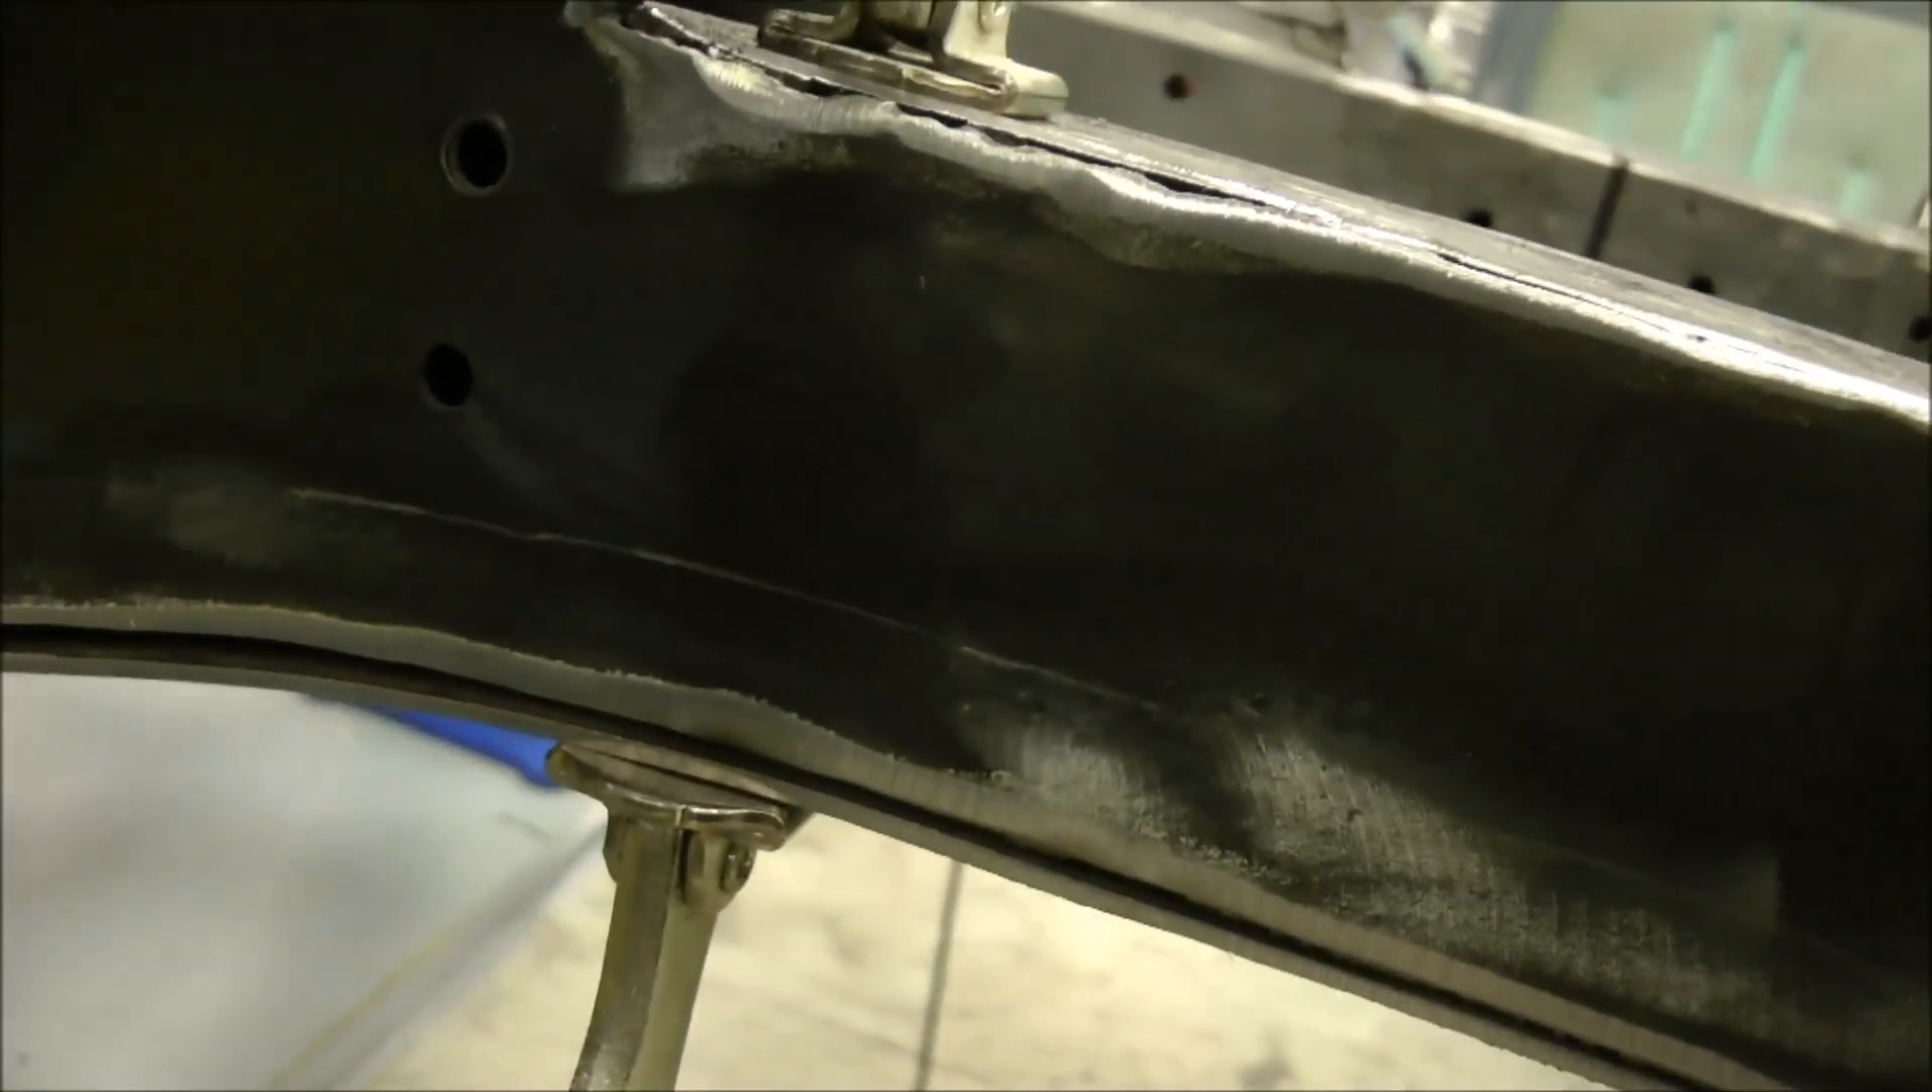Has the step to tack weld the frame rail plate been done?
No.